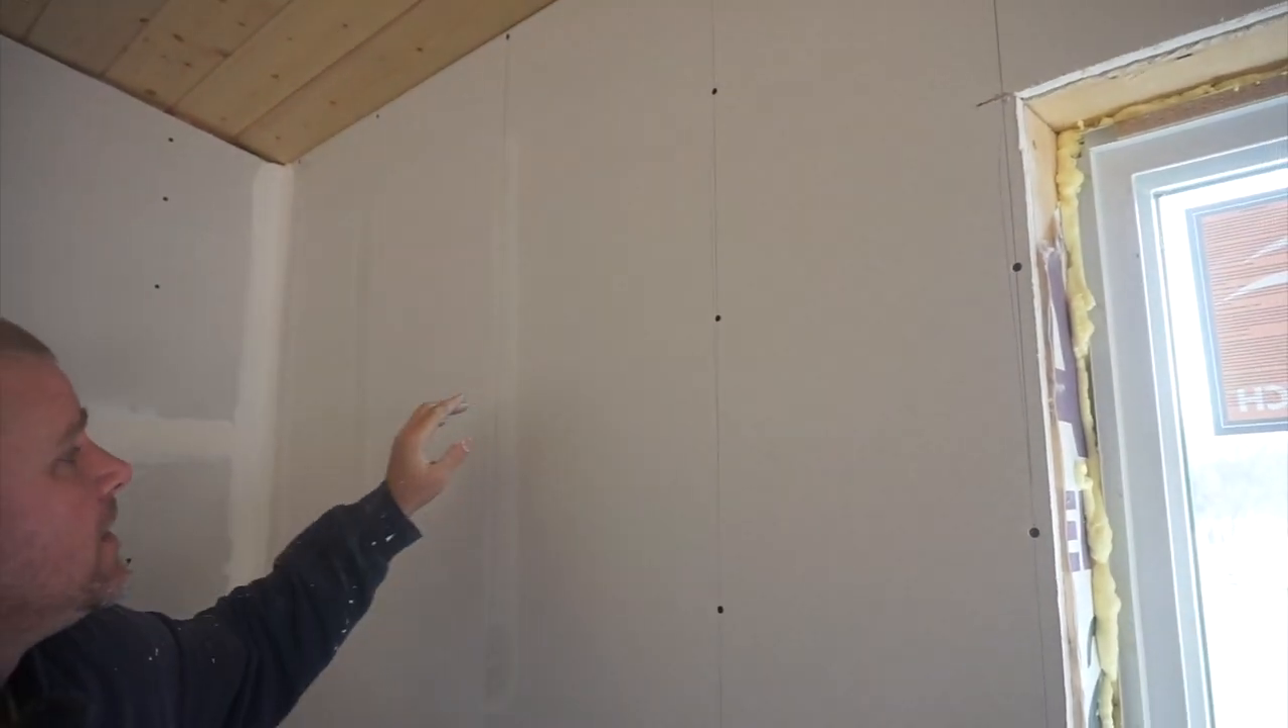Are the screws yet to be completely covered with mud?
Yes.